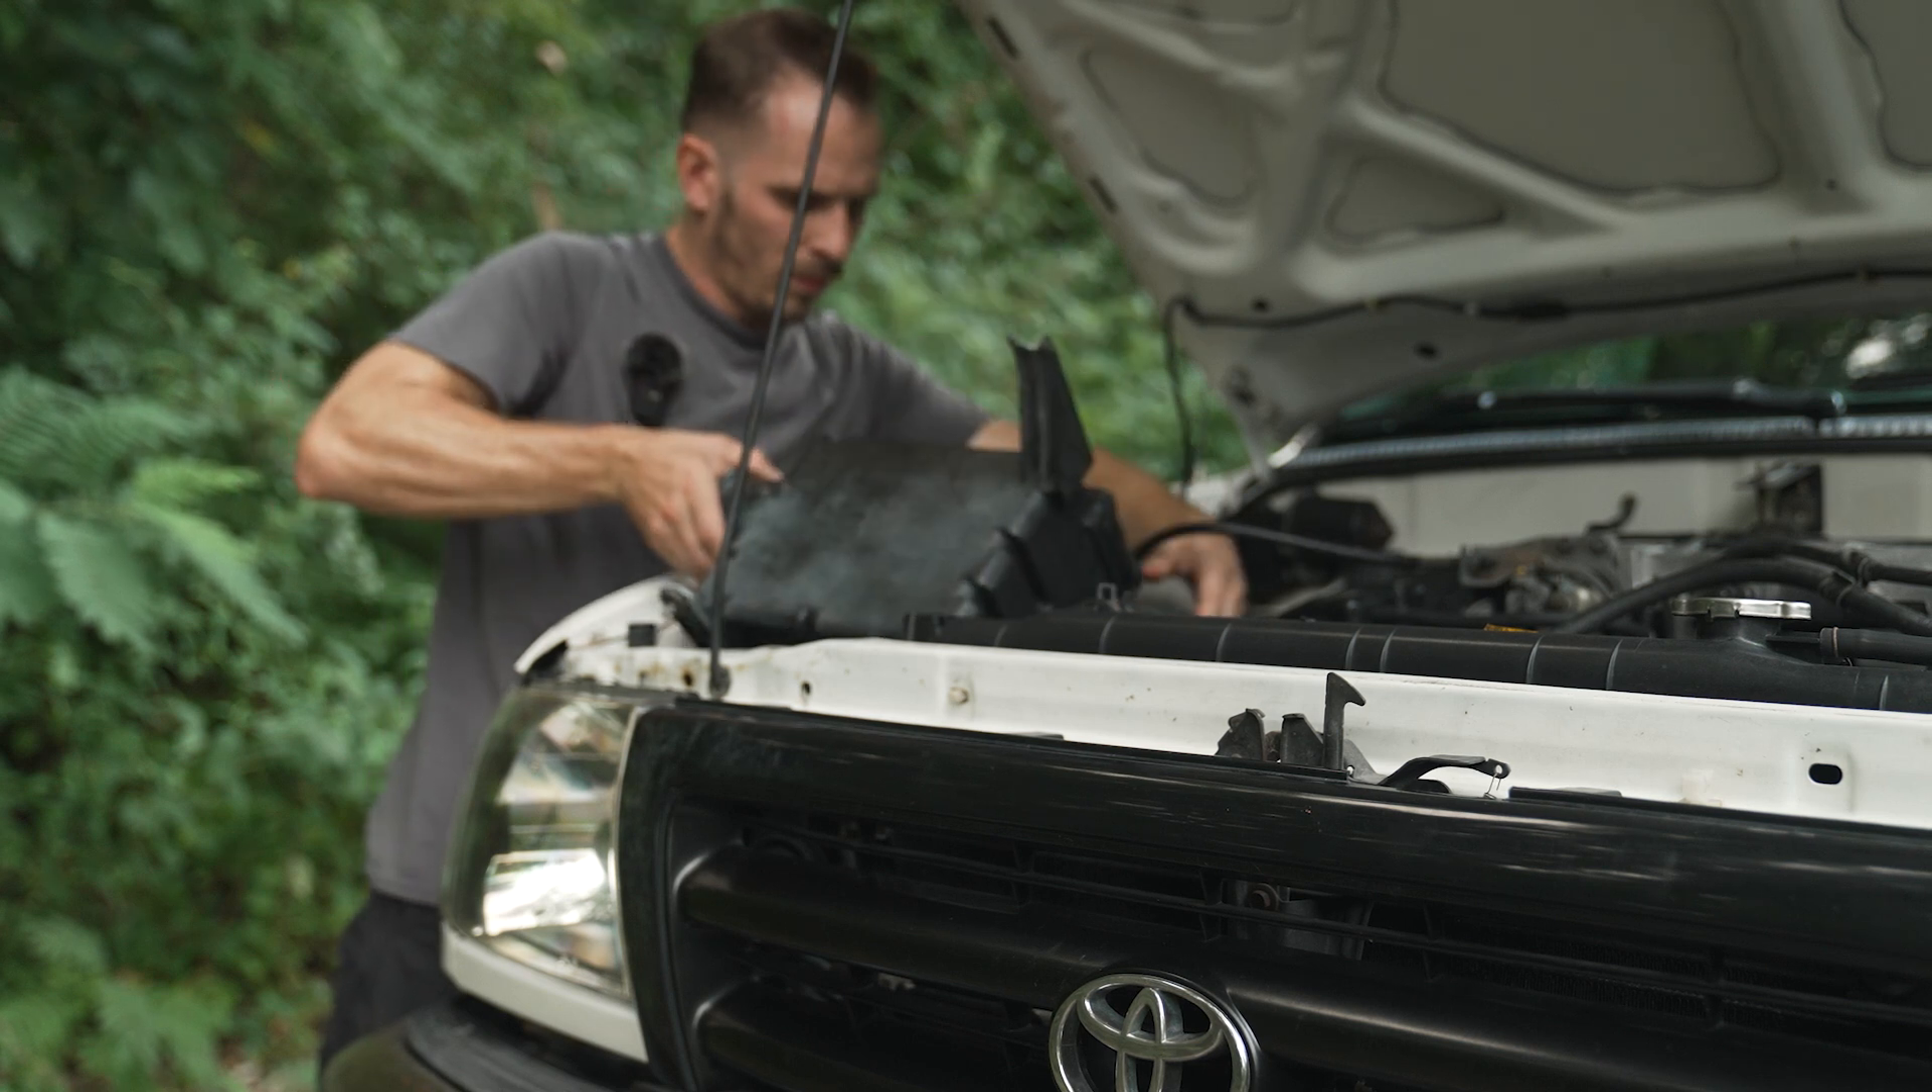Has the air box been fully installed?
No.